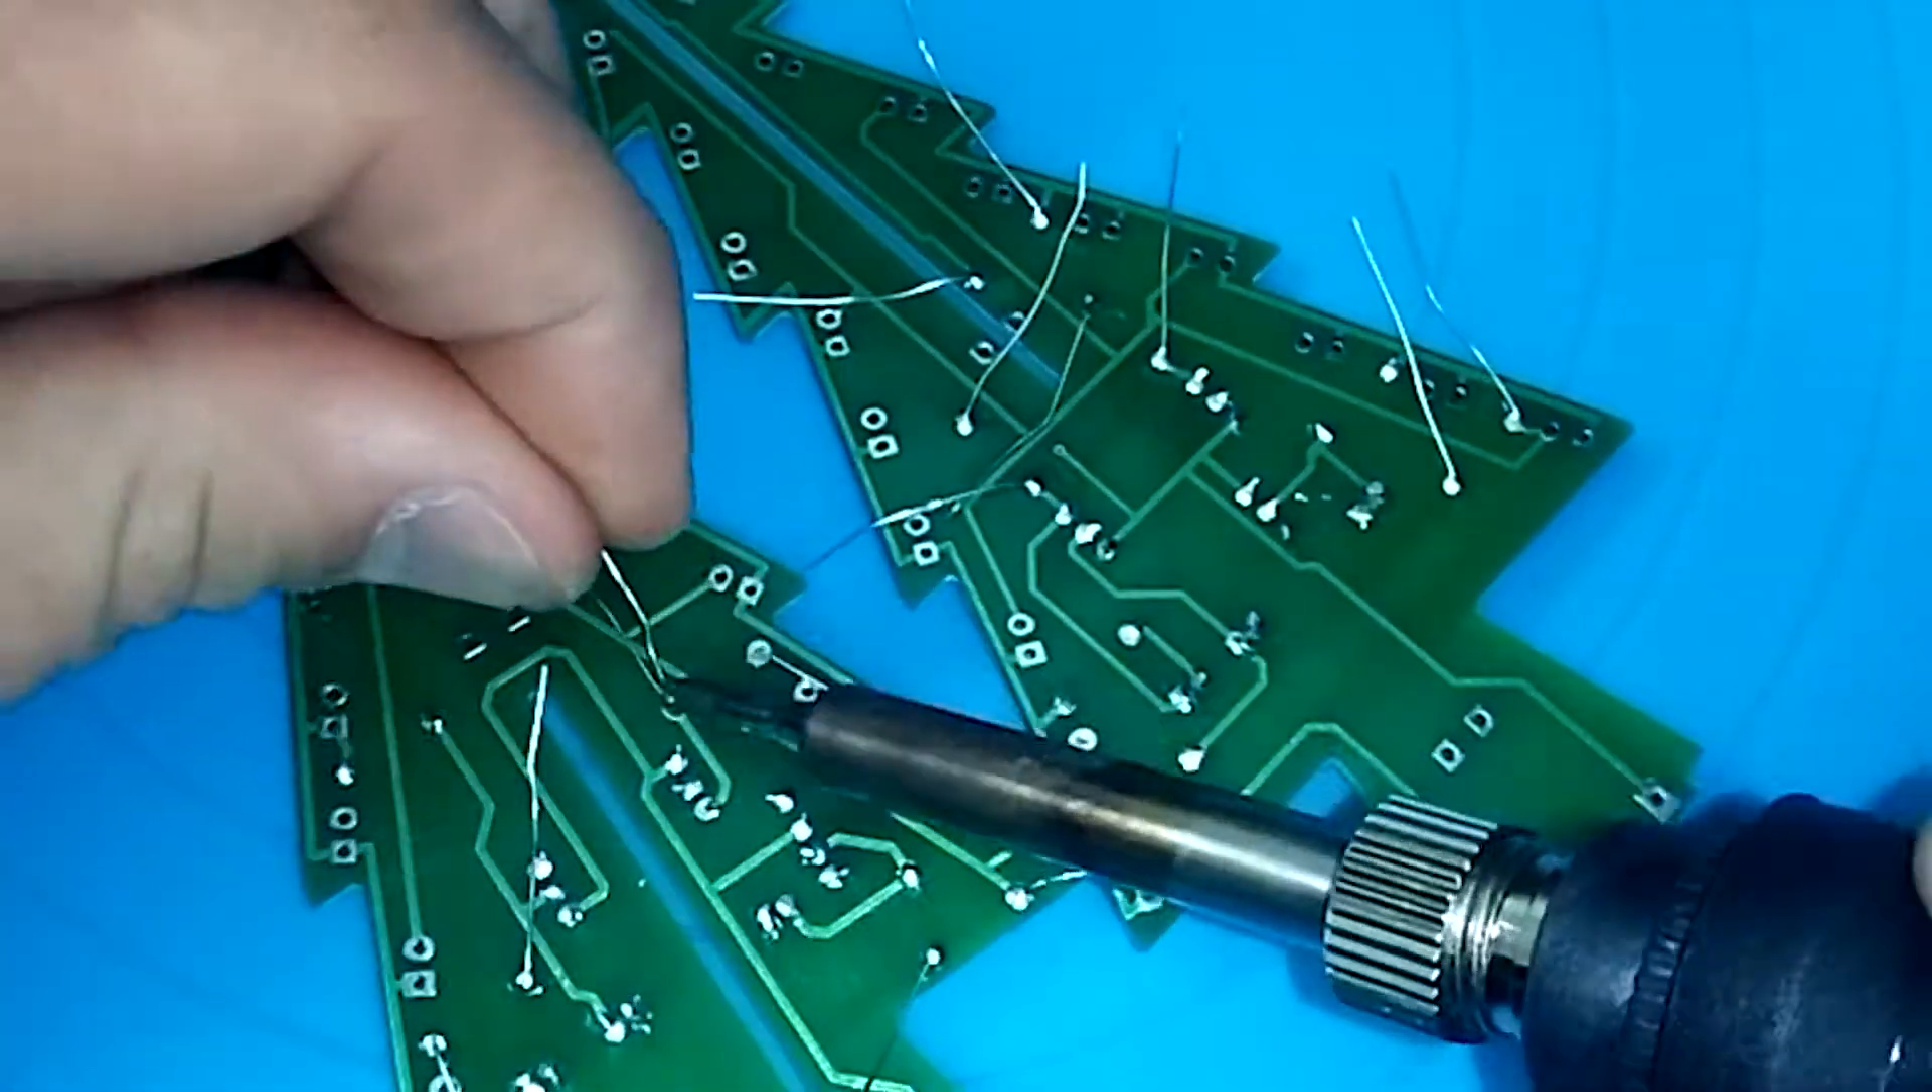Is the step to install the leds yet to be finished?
Yes.